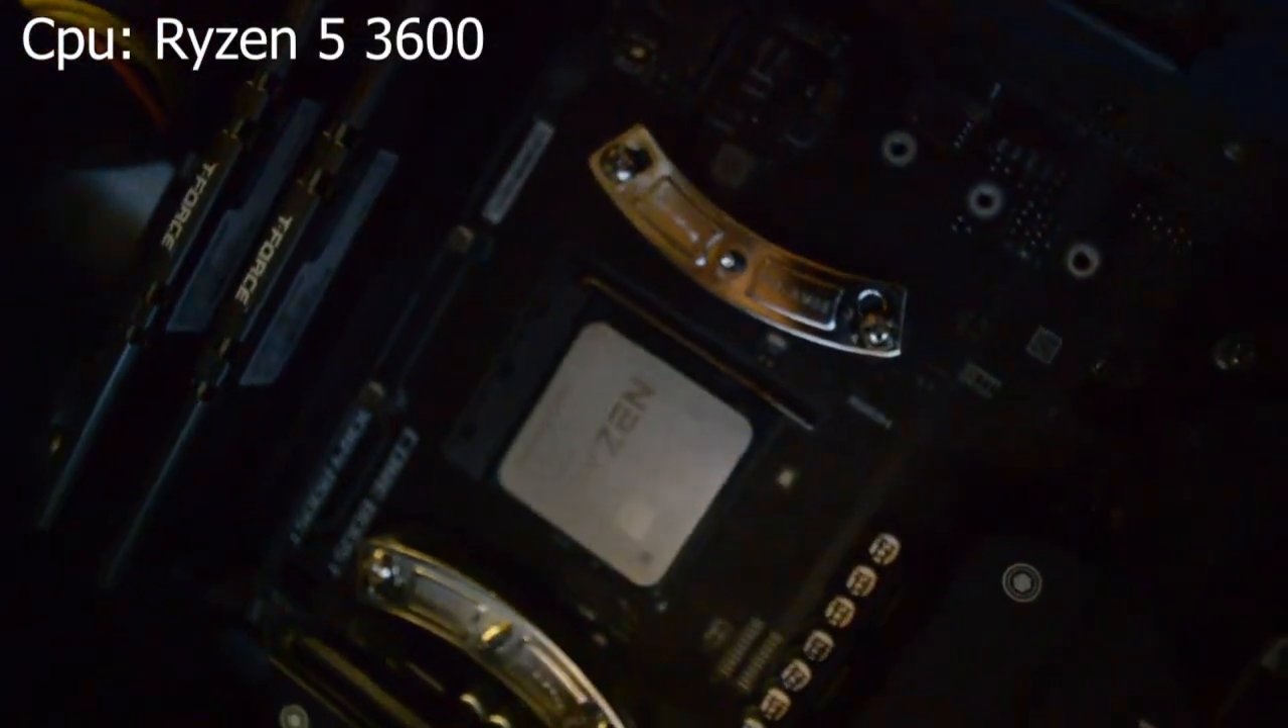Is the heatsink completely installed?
No.